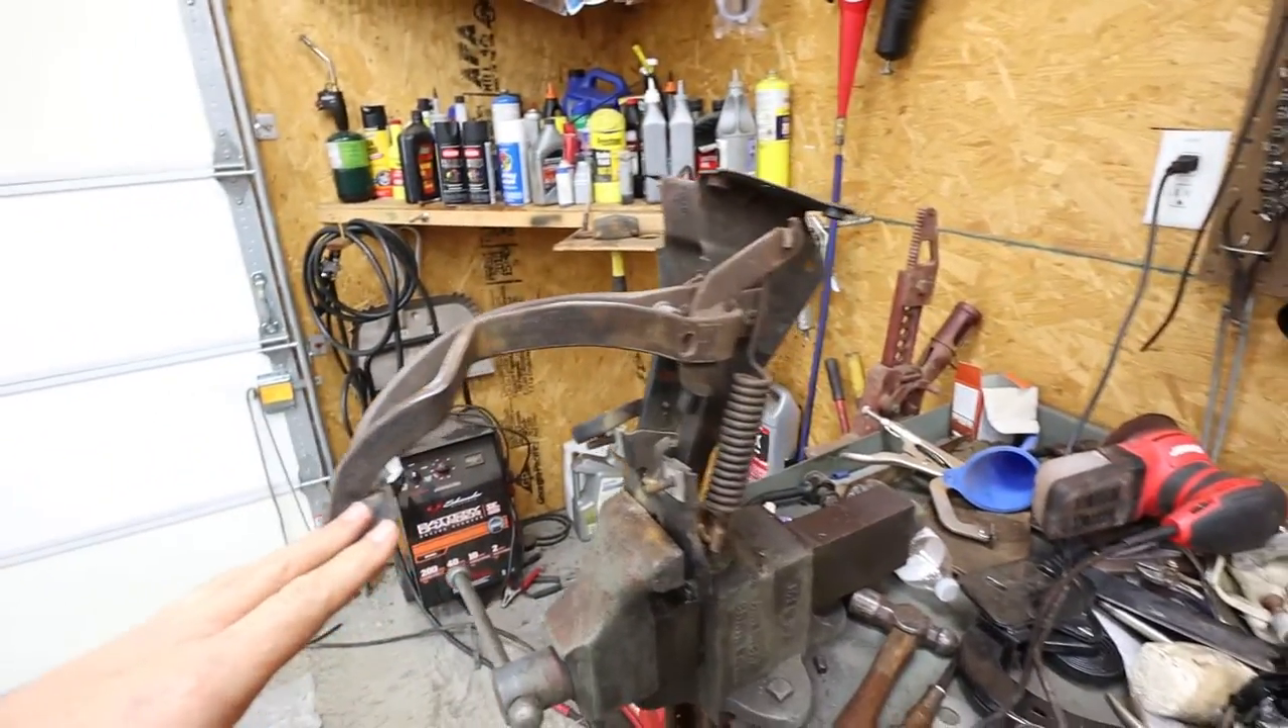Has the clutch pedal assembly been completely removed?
Yes.